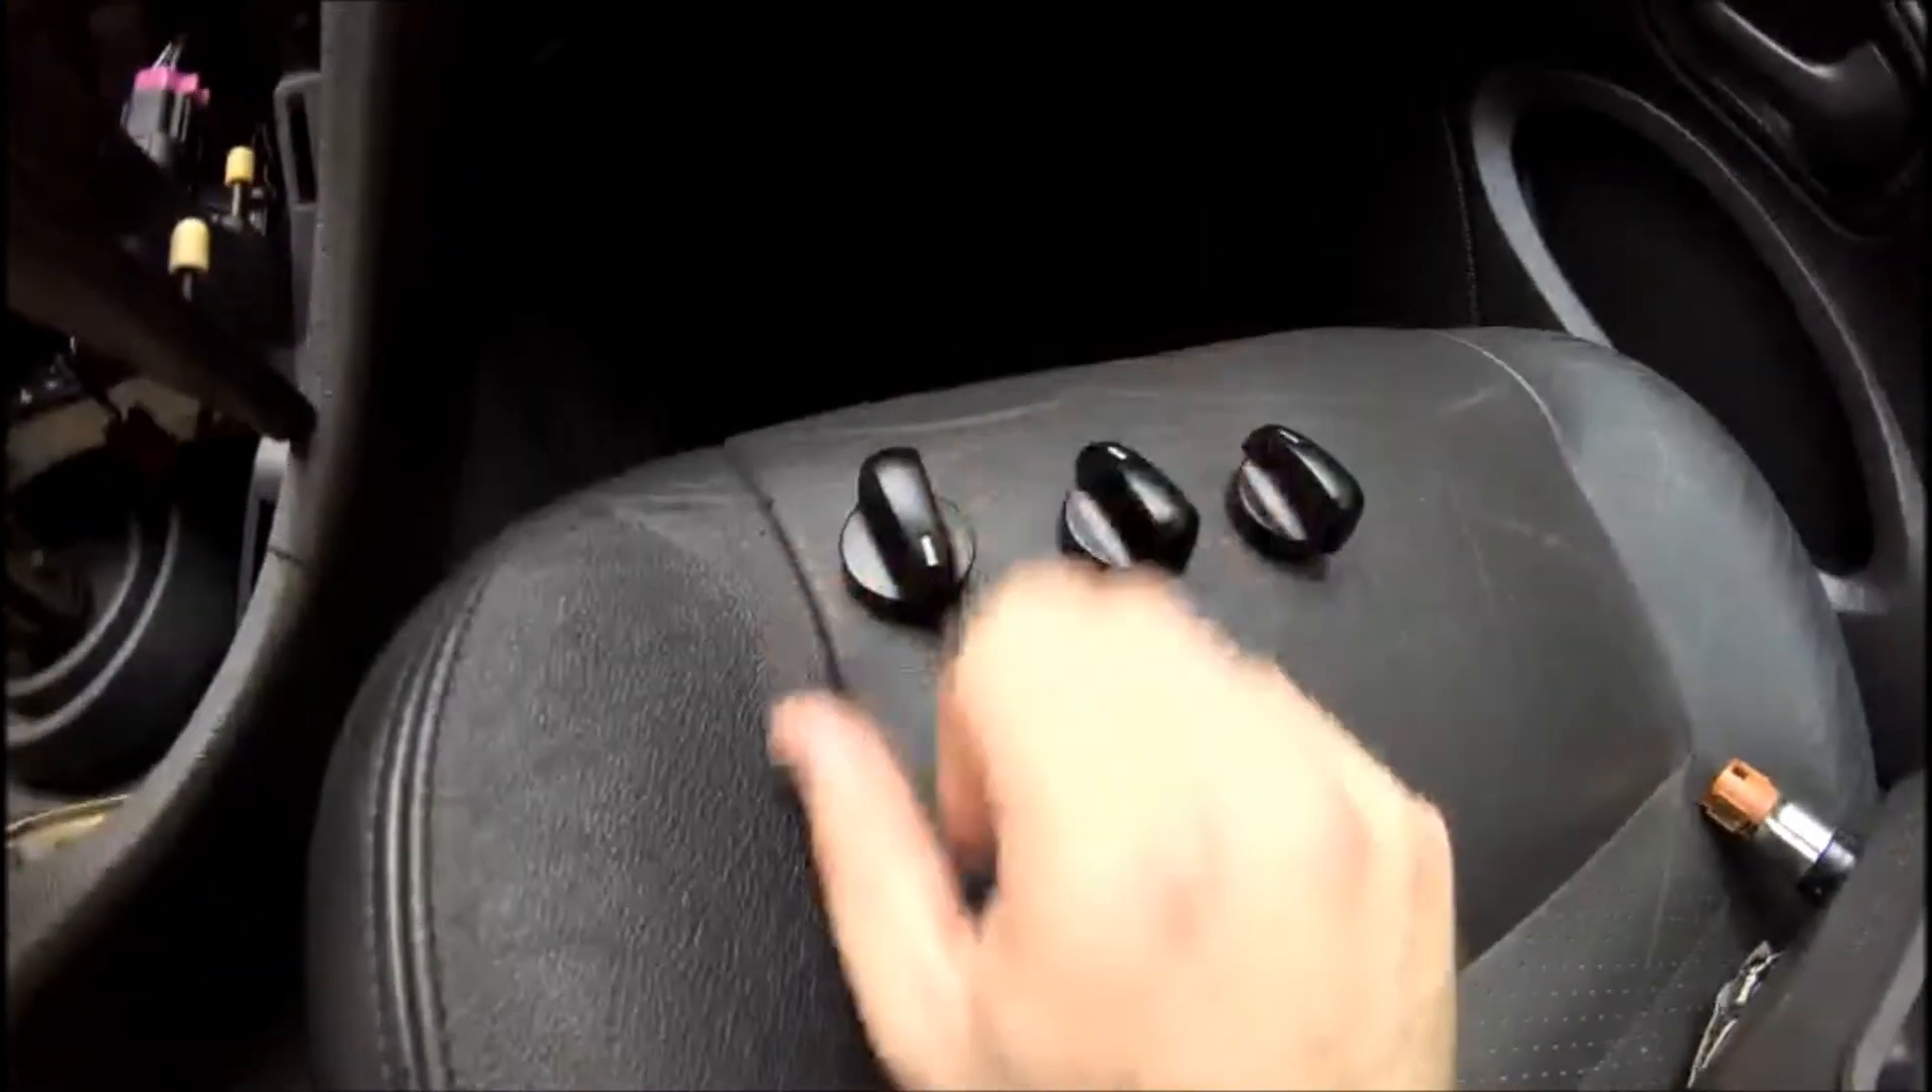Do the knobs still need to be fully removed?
No.